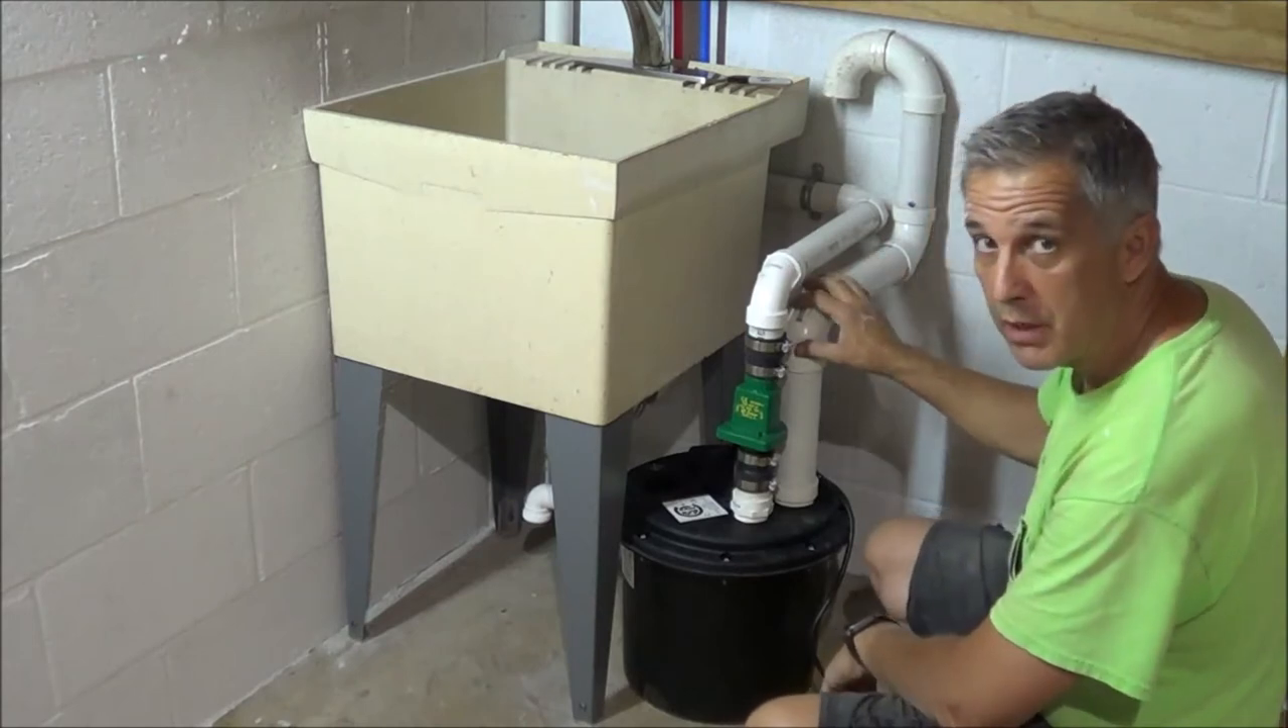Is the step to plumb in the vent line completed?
Yes.